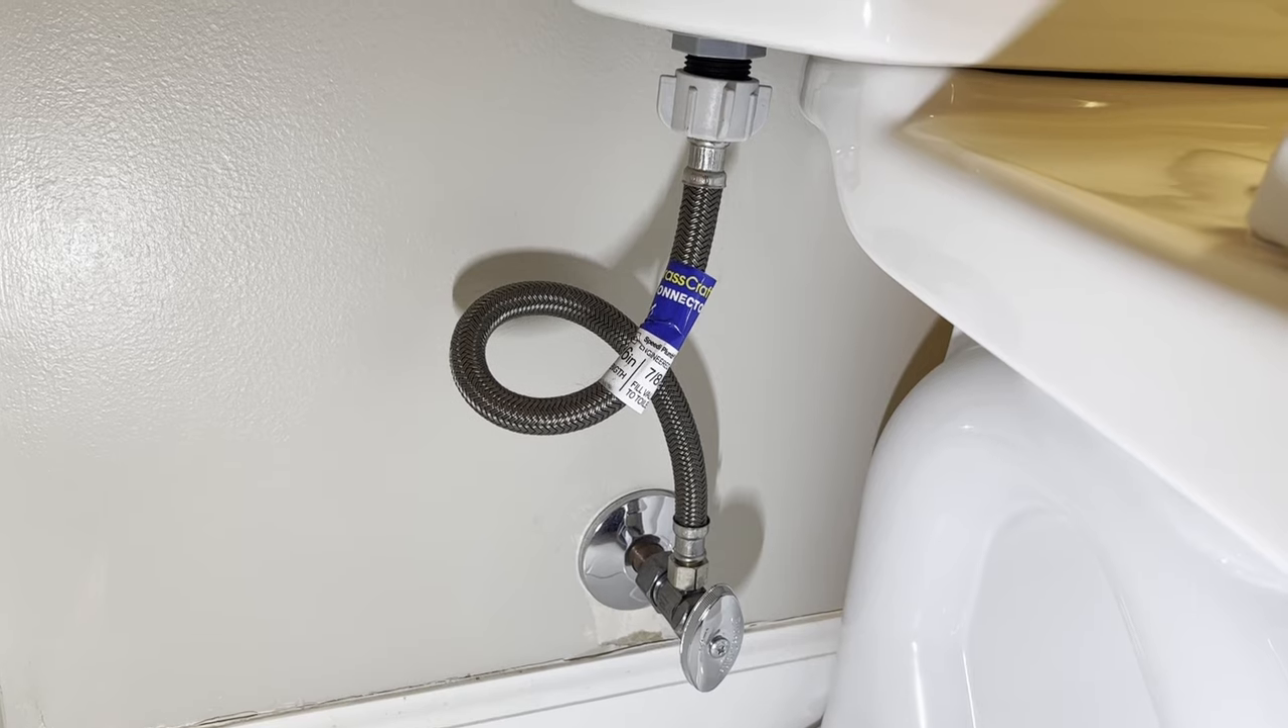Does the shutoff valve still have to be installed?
No.